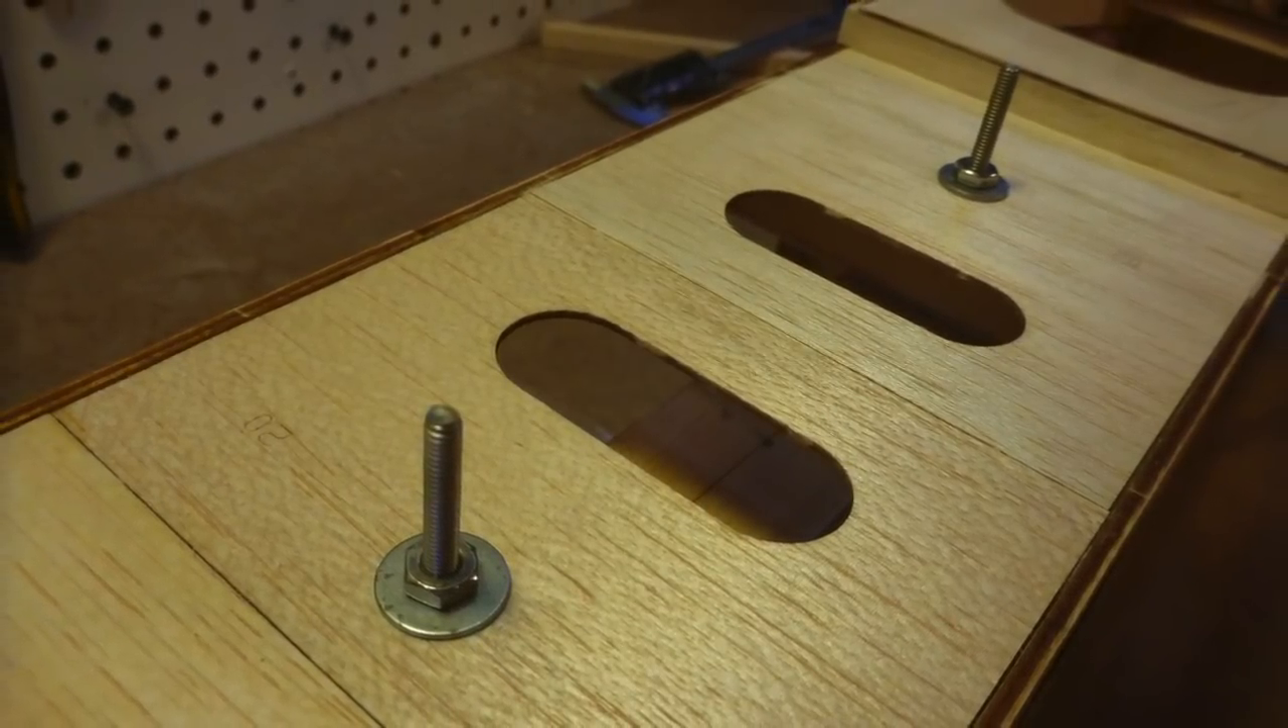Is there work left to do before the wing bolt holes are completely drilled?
No.